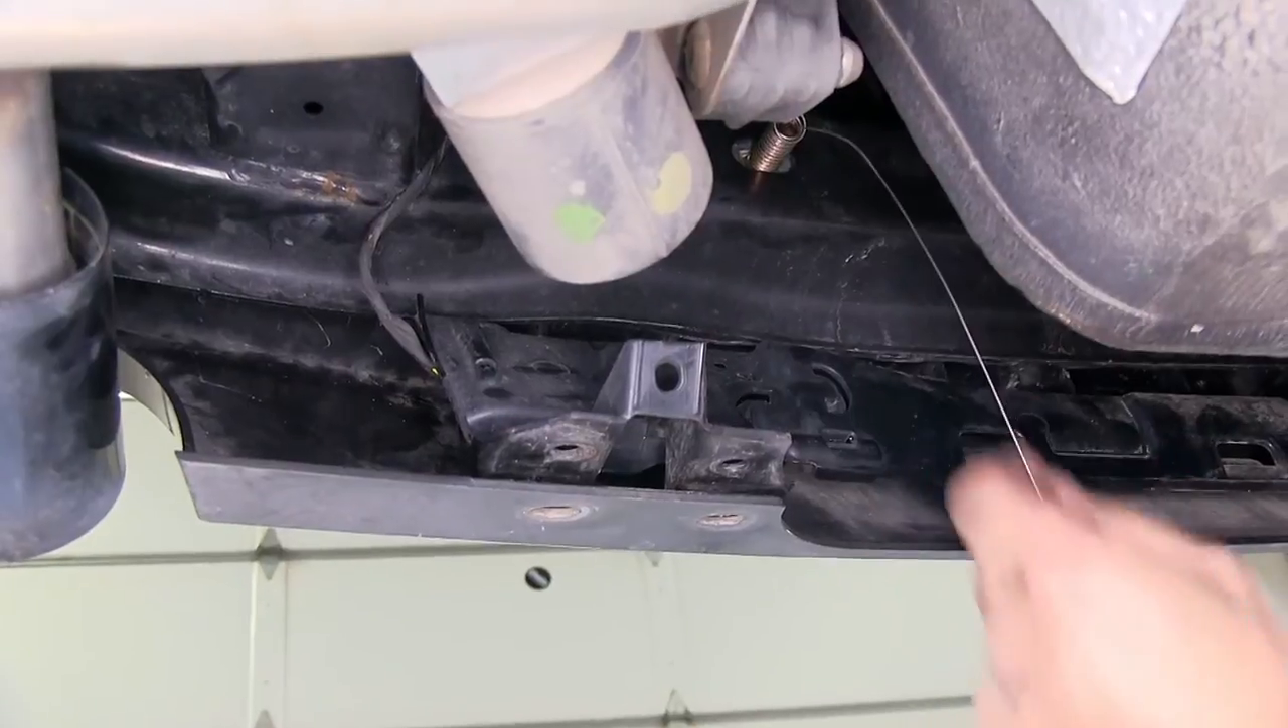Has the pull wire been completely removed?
No.